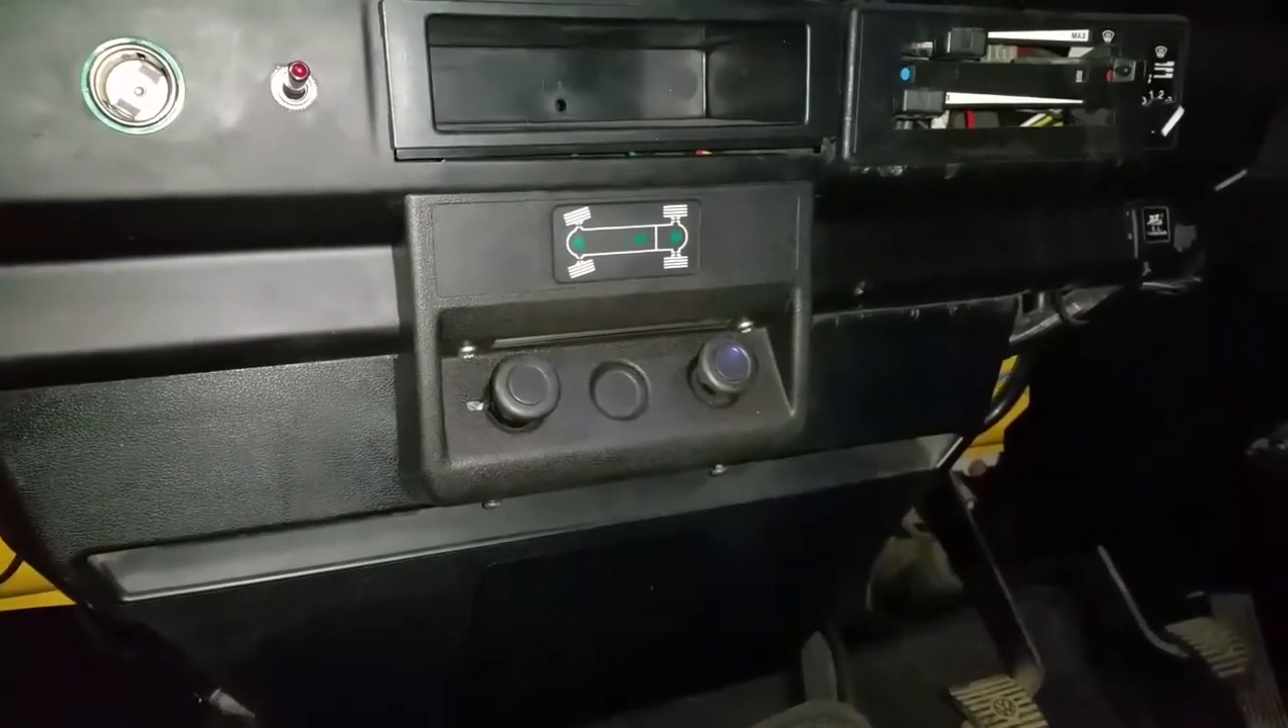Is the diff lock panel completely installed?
Yes.